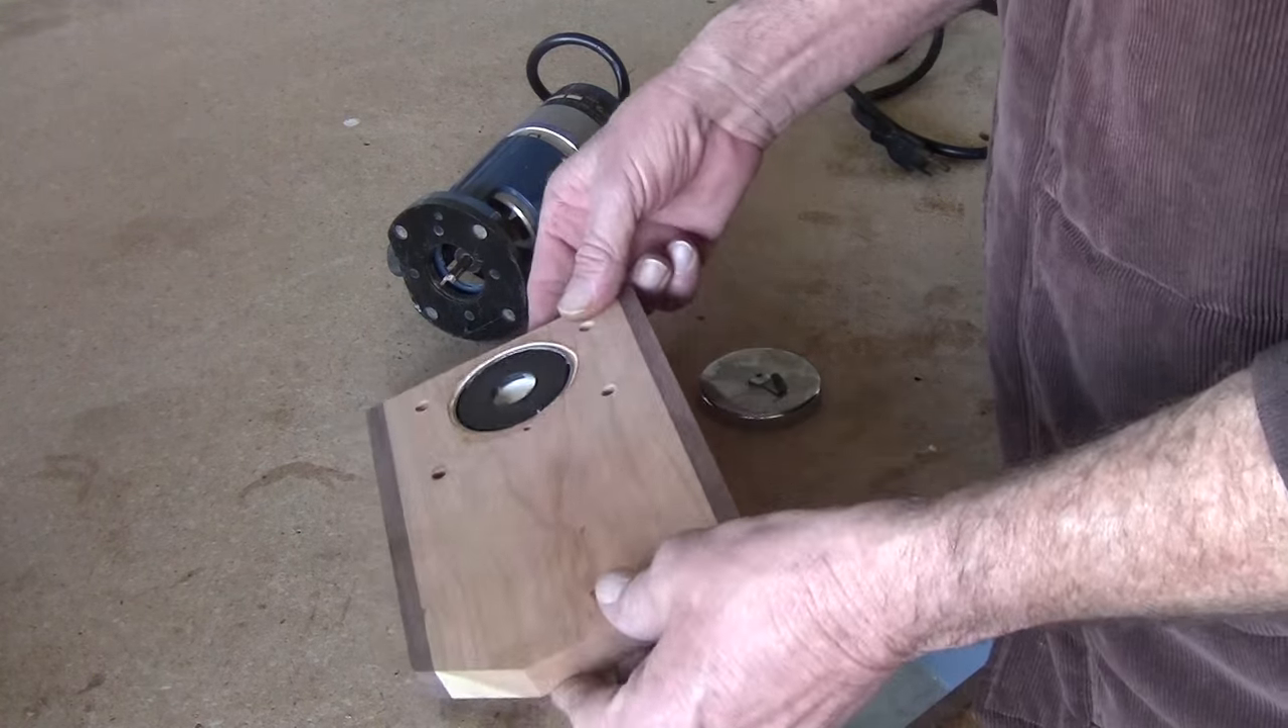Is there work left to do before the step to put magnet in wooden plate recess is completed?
No.